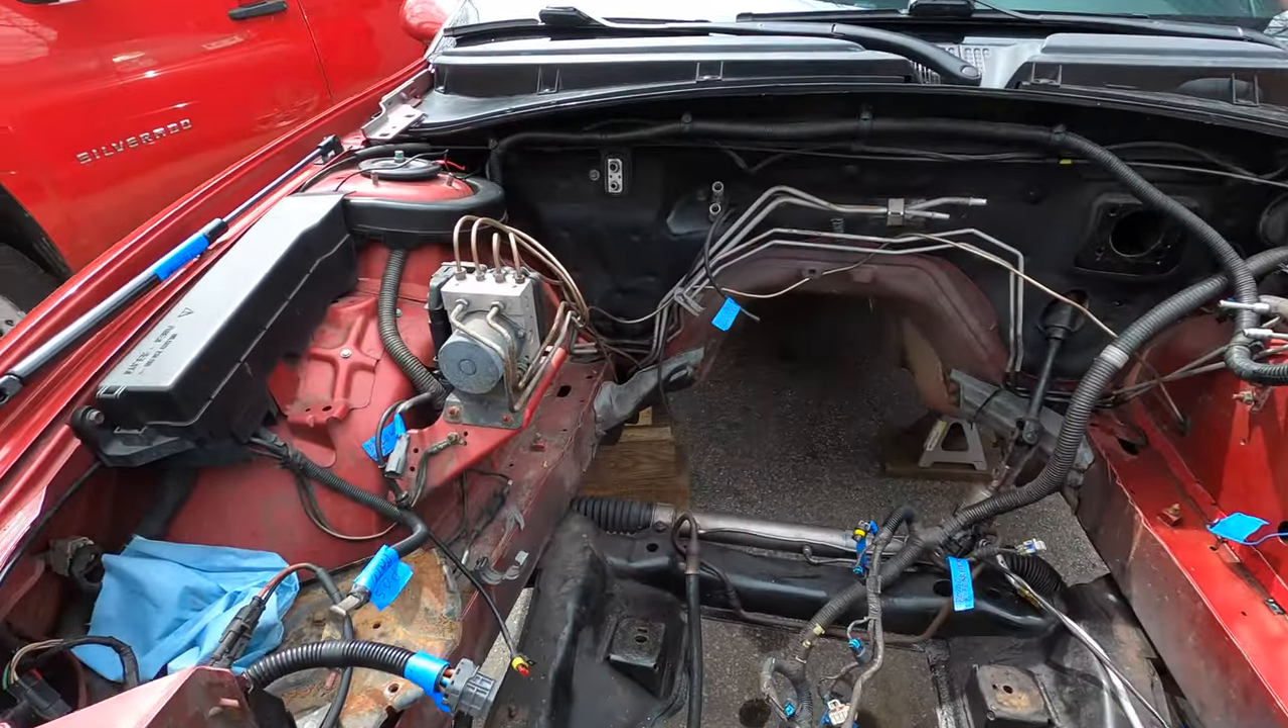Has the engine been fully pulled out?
Yes.